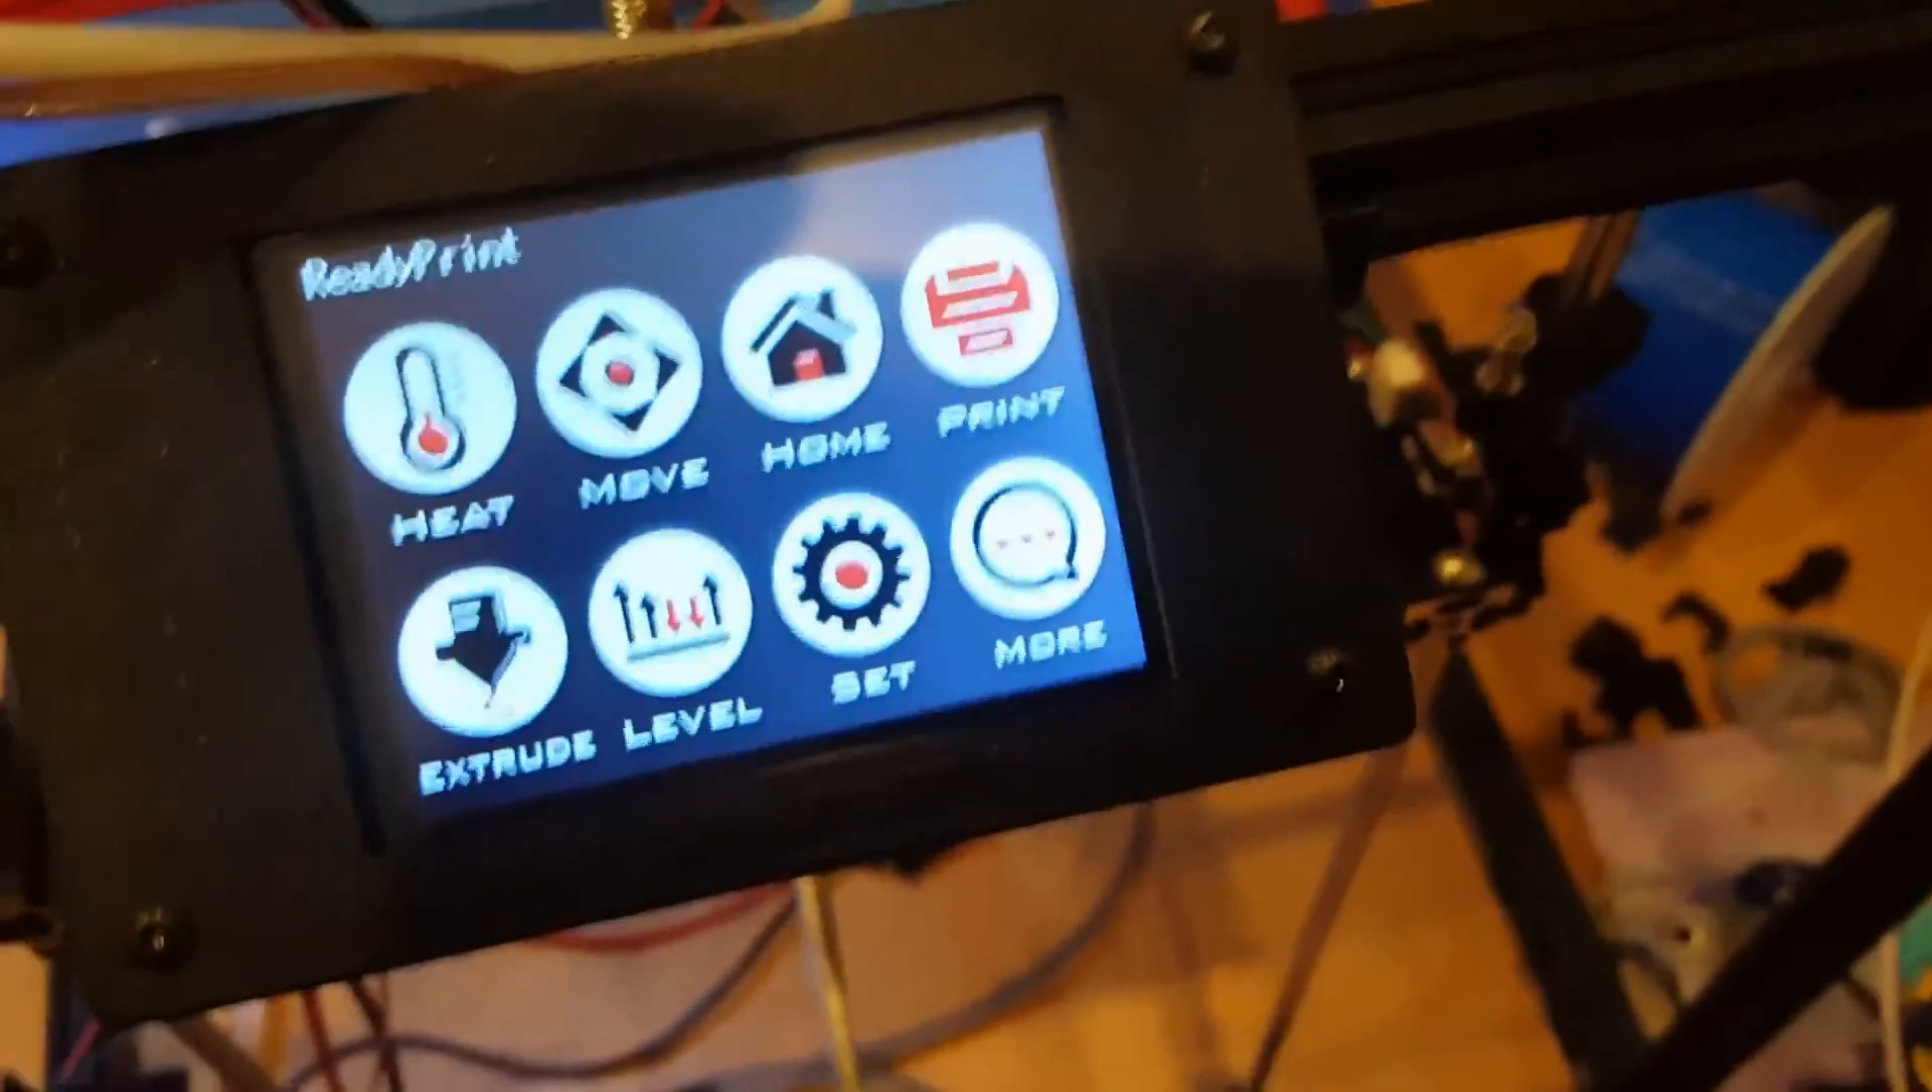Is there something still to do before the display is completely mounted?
No.